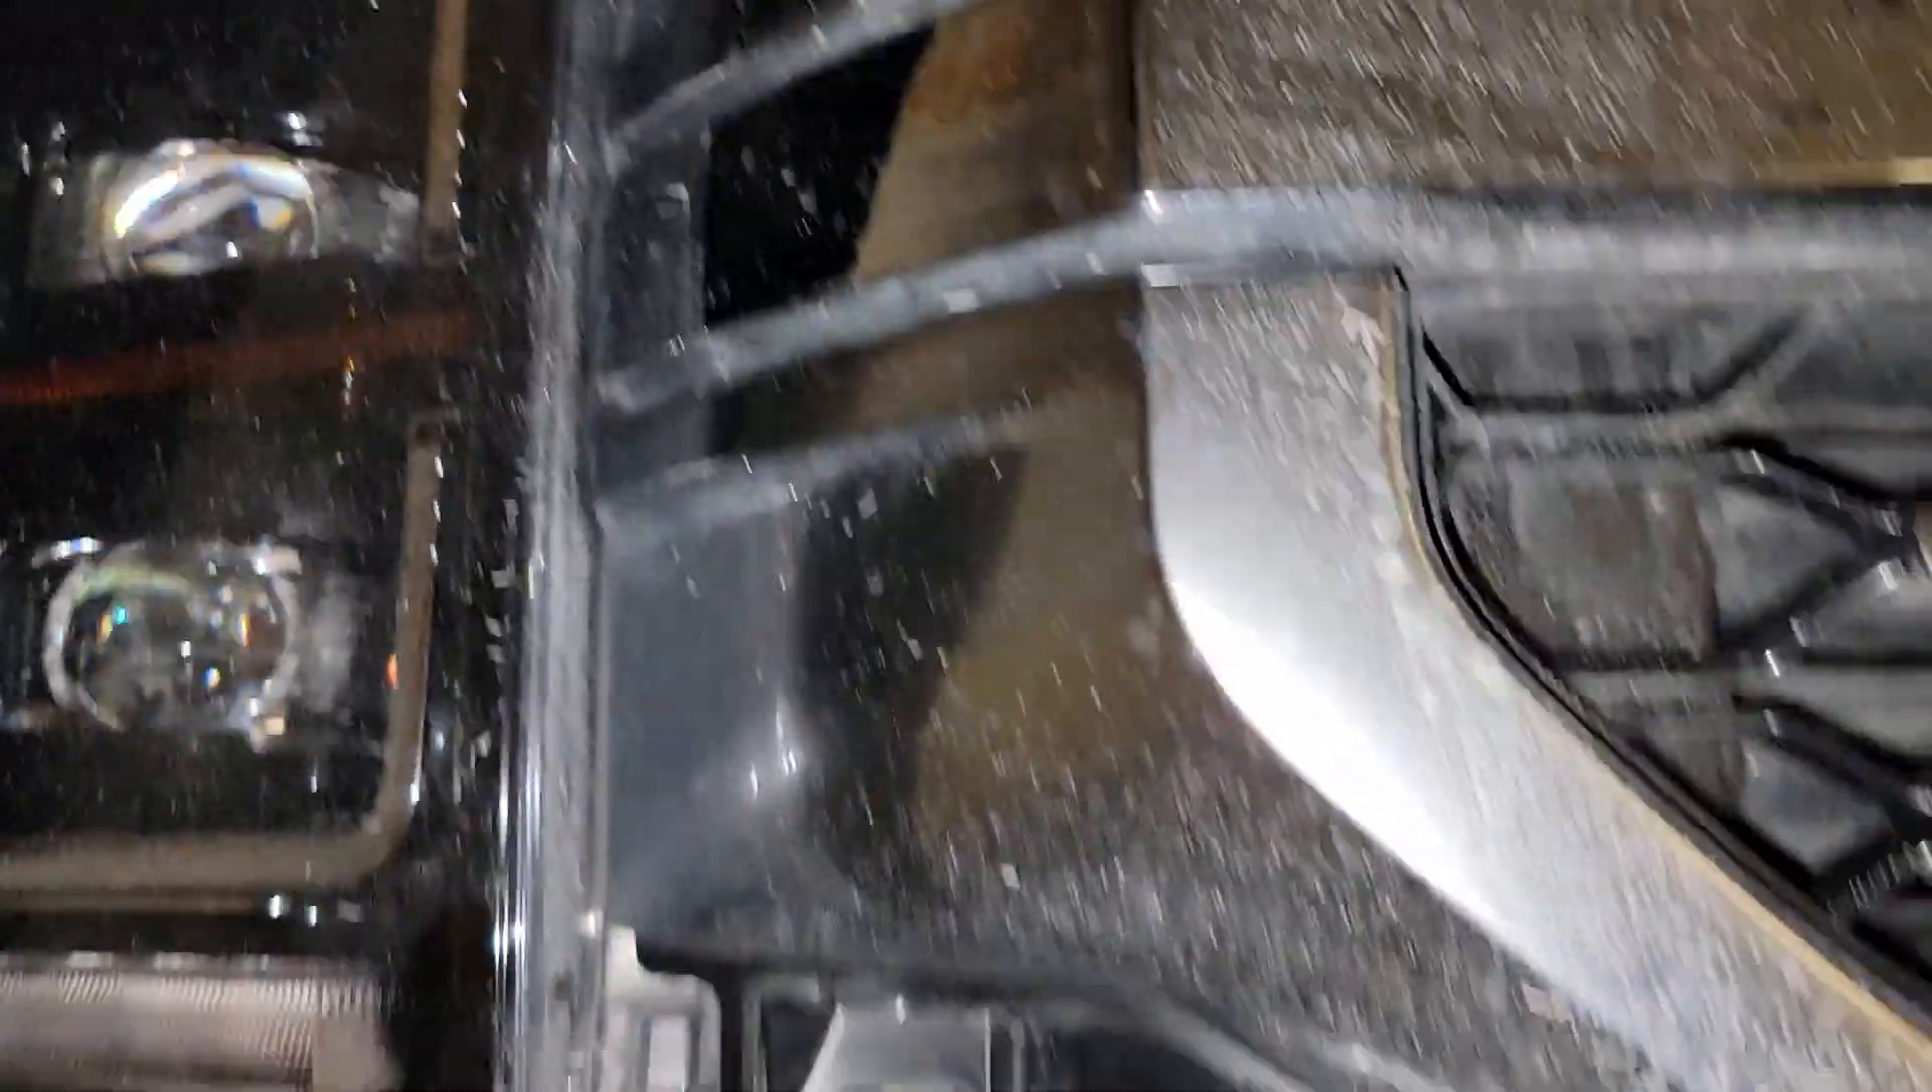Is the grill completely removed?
No.